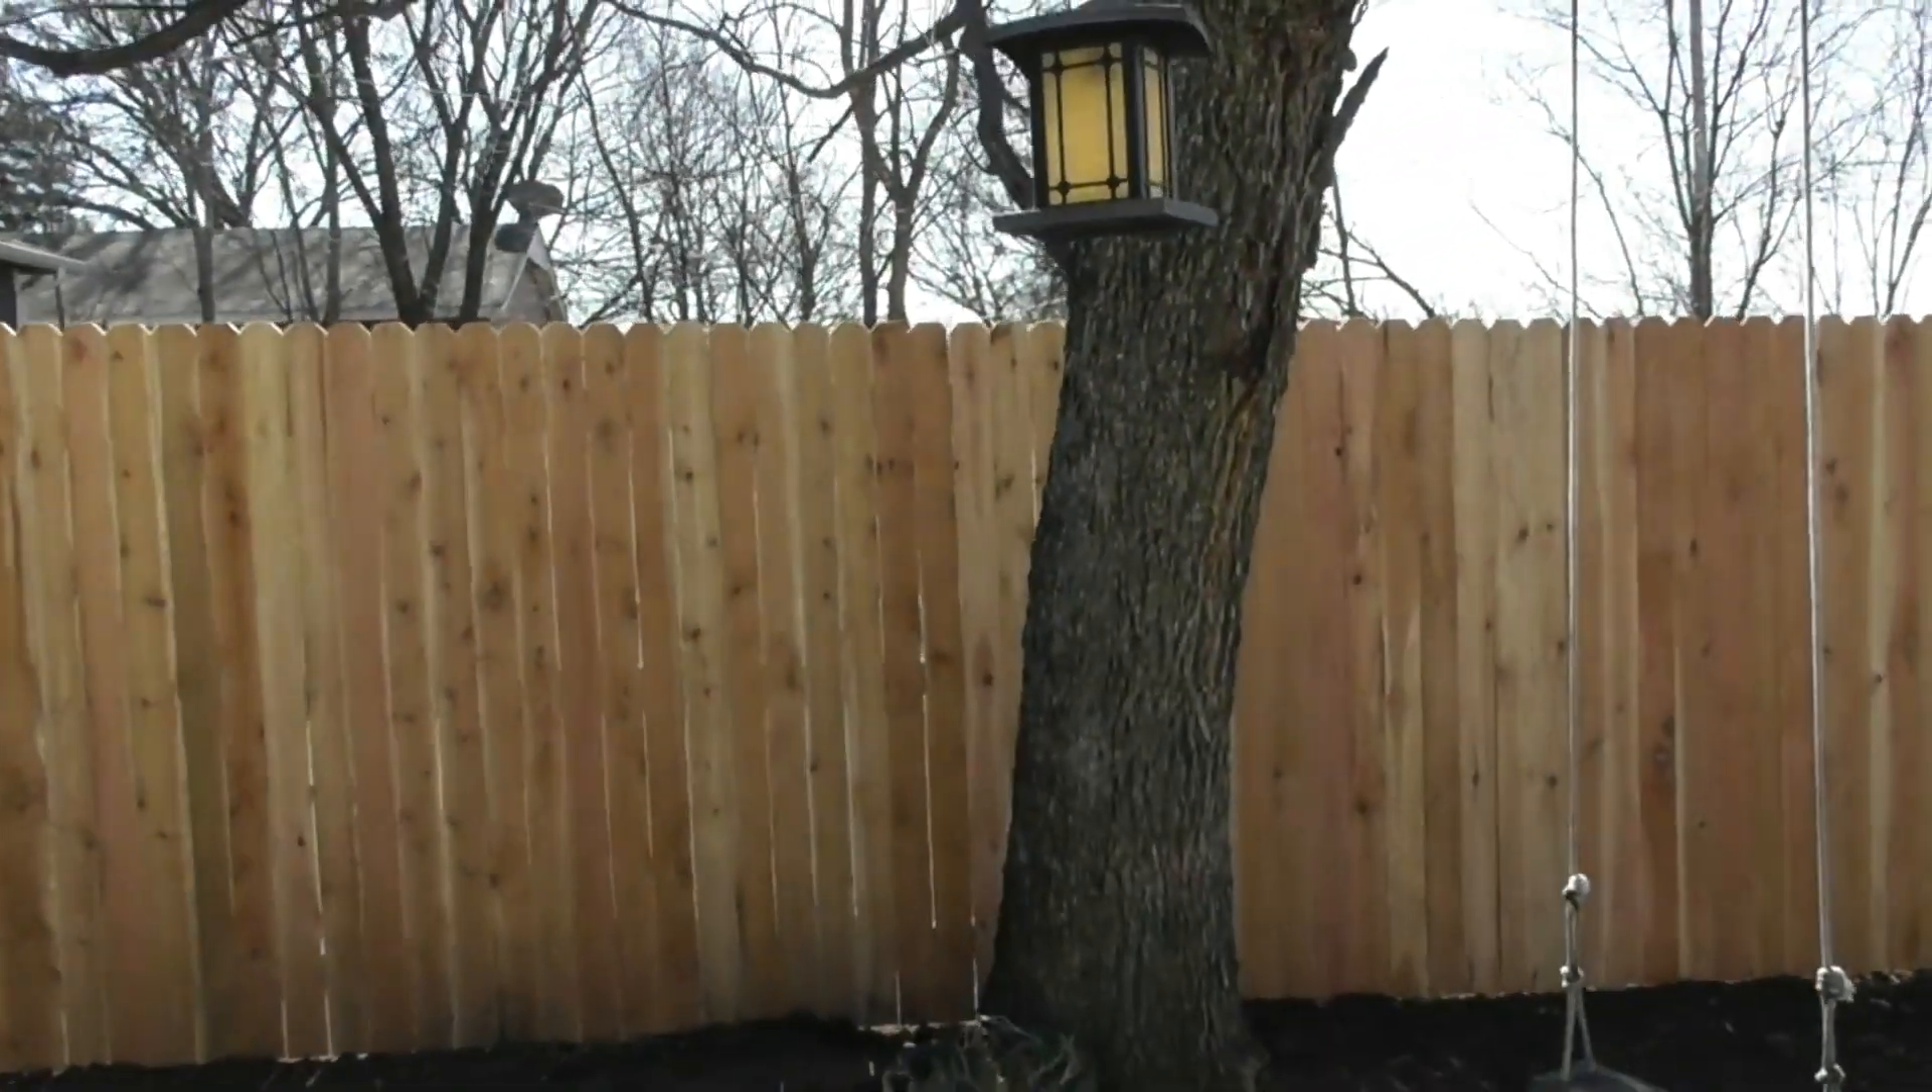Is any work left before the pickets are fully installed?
No.